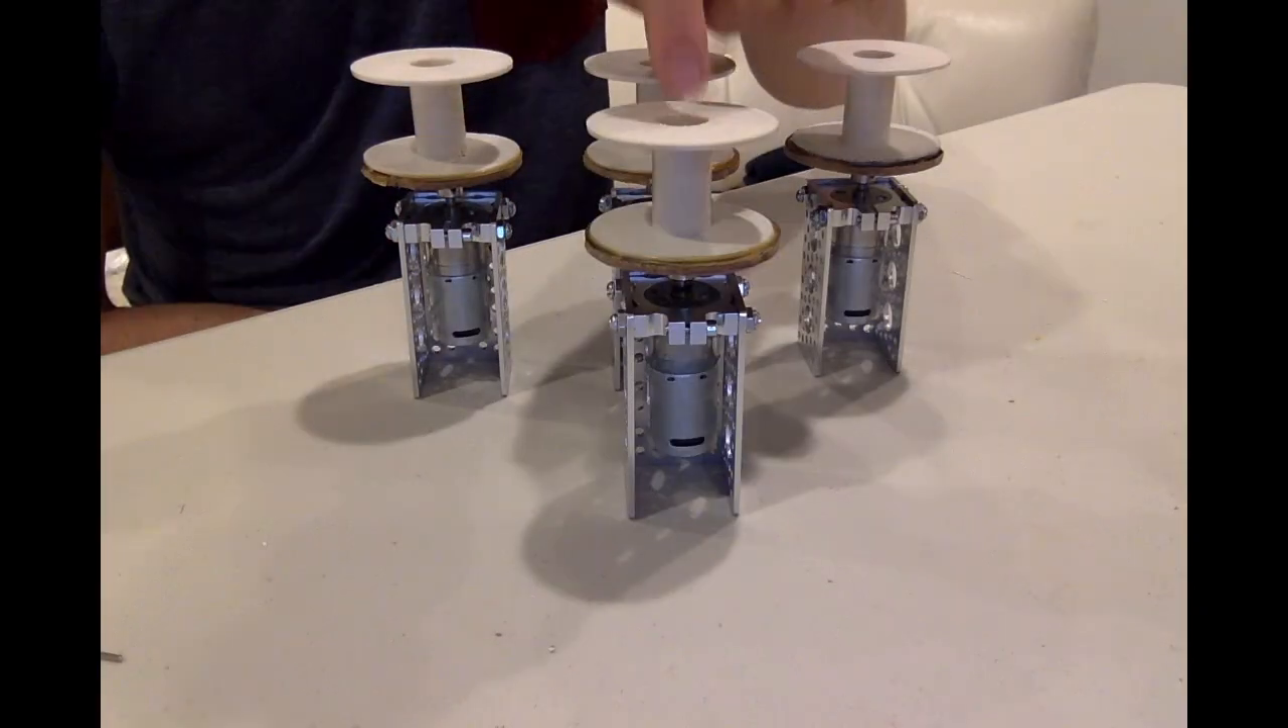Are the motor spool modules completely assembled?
Yes.